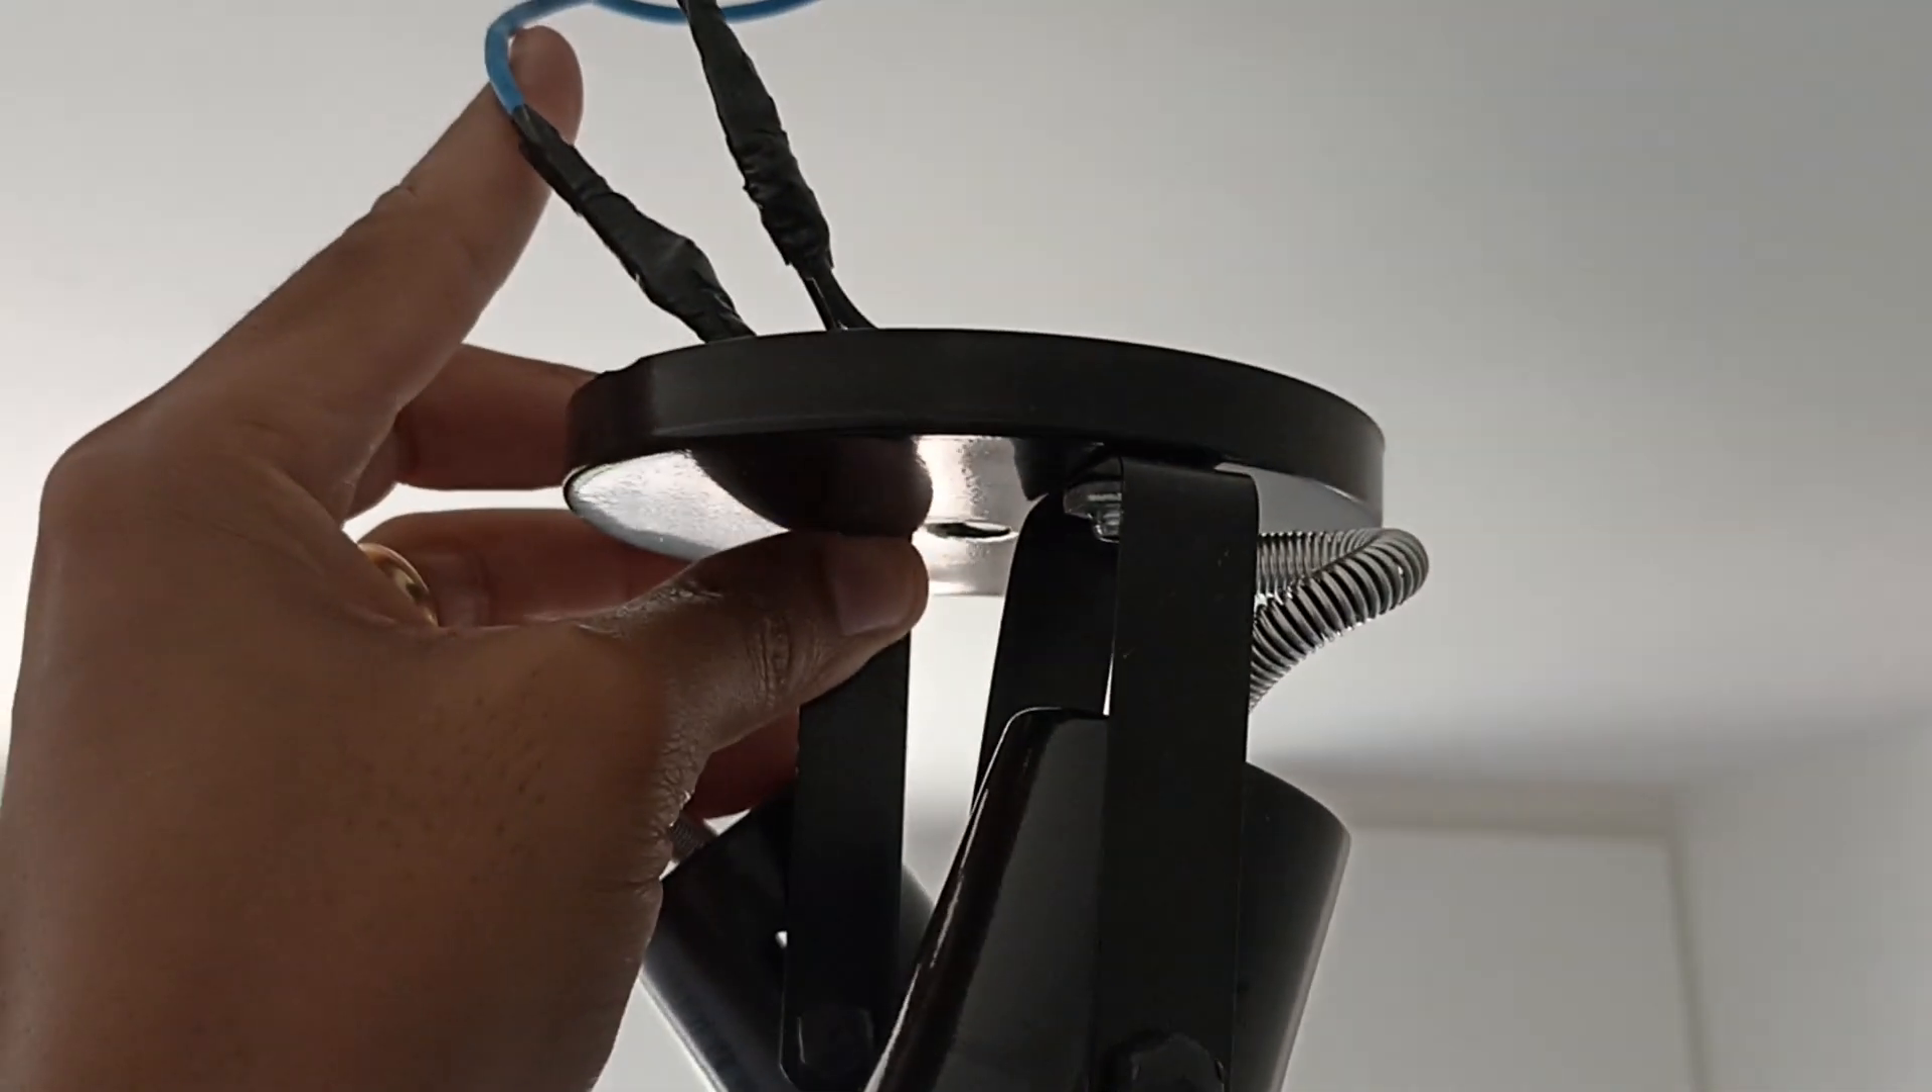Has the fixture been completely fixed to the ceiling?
No.